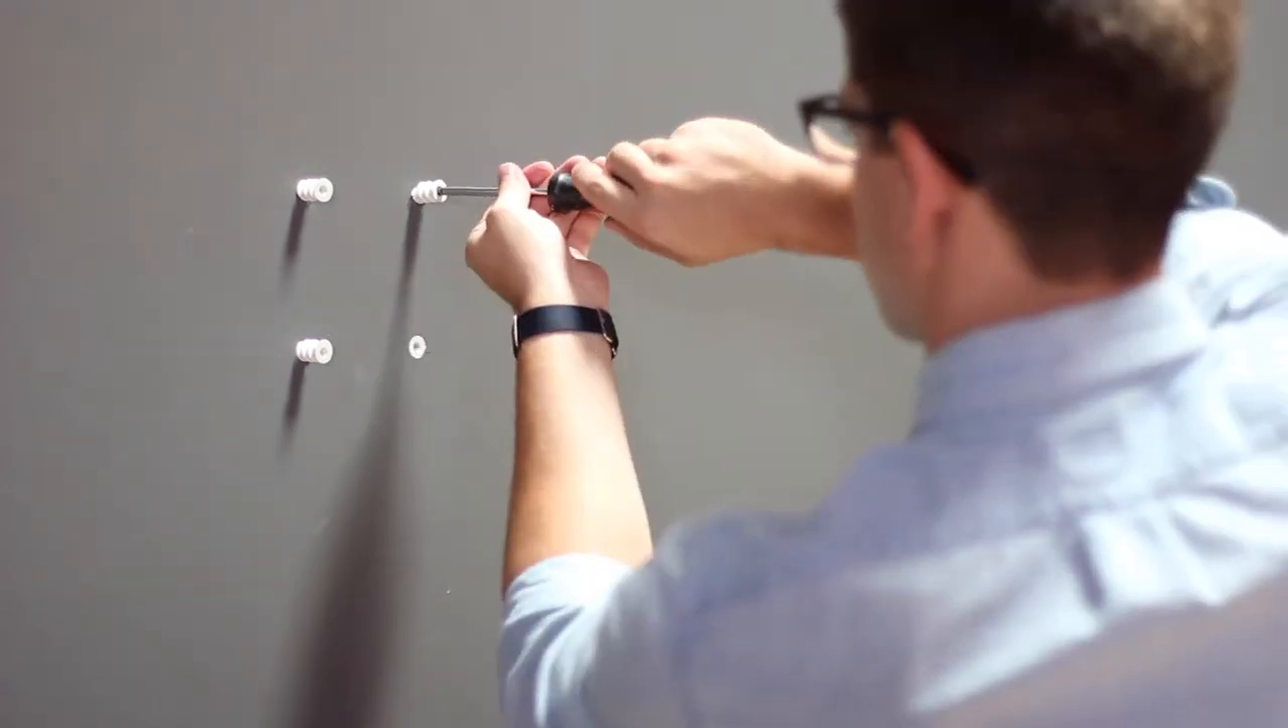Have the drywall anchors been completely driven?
No.